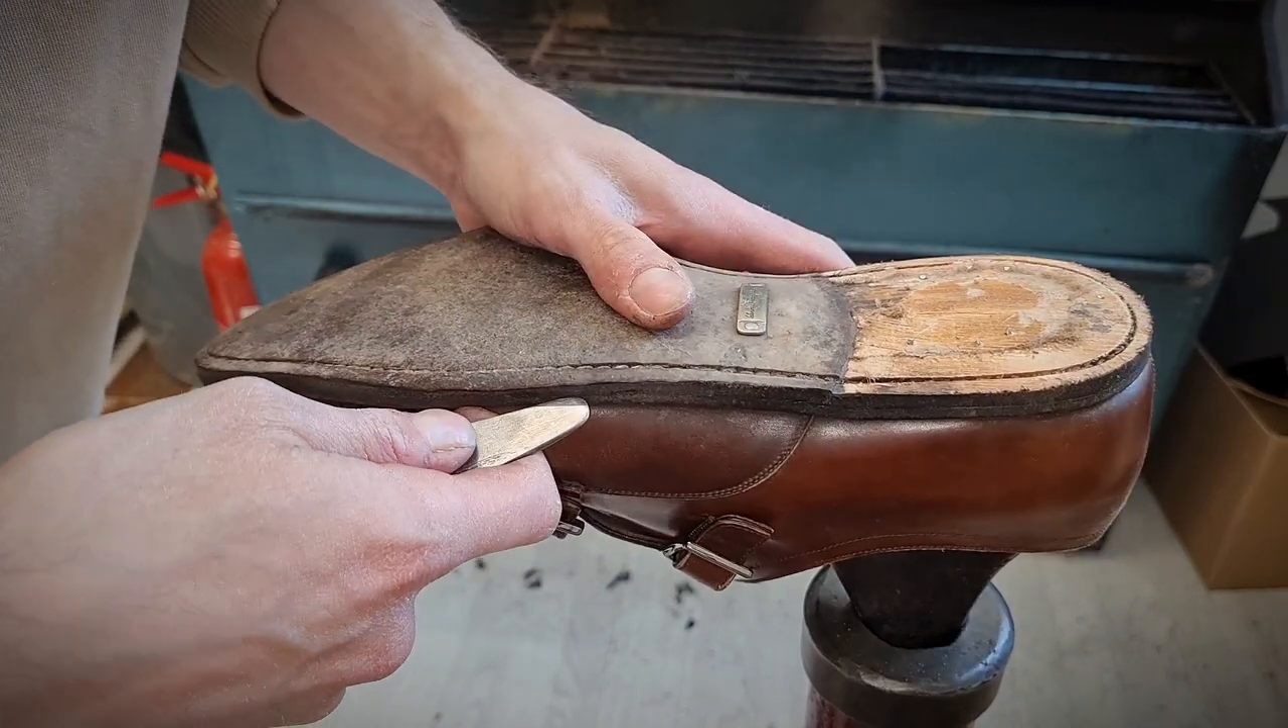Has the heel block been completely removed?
Yes.